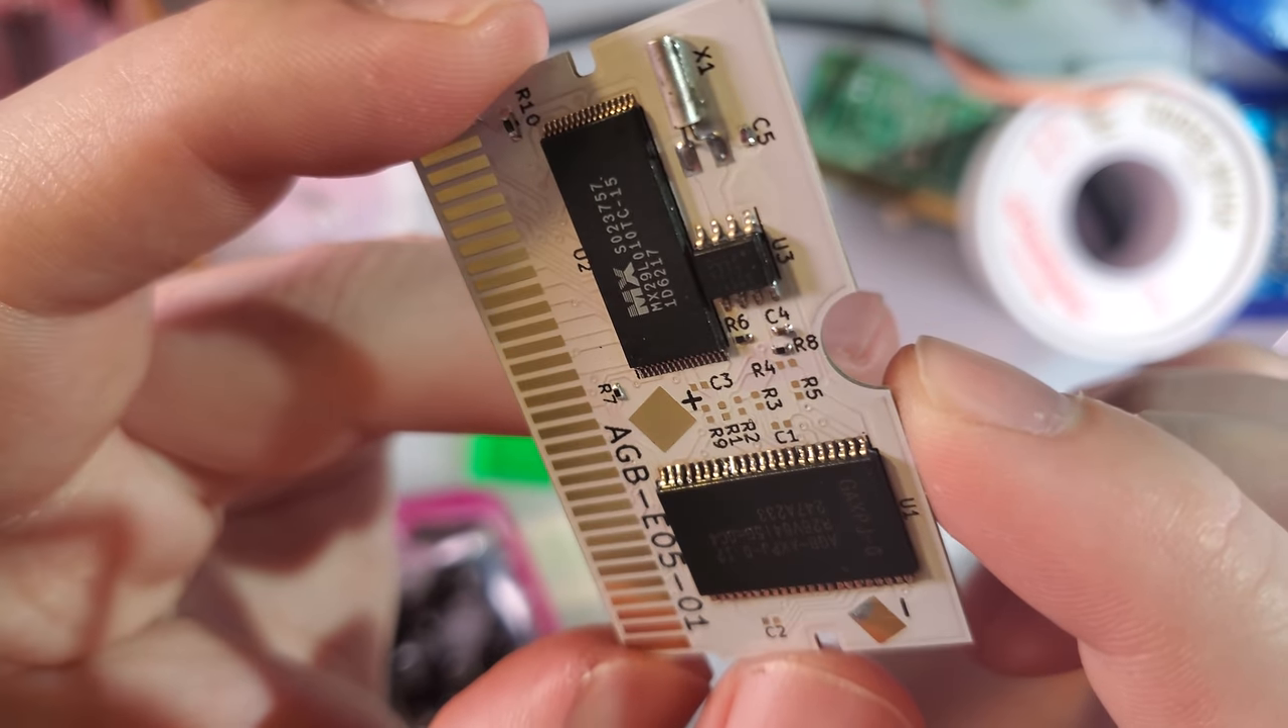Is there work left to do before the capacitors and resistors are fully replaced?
Yes.